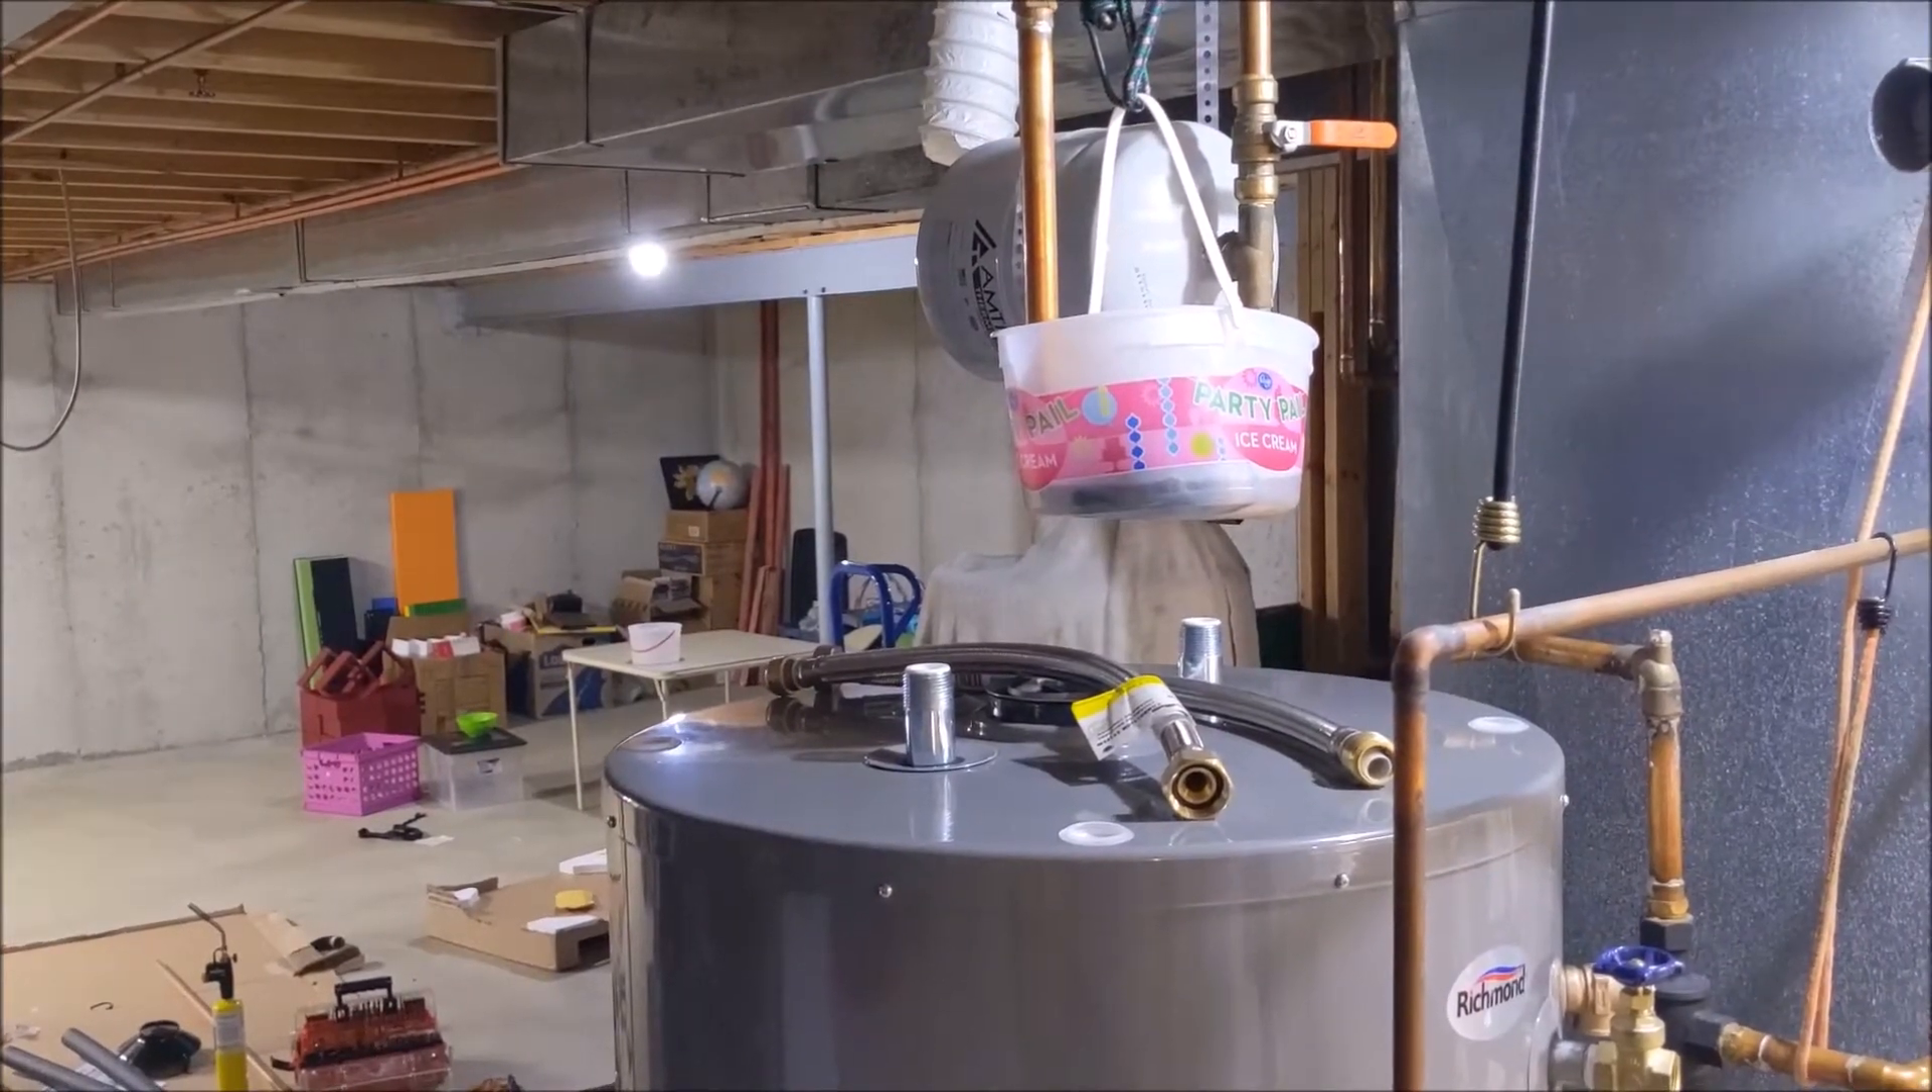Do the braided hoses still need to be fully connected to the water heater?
Yes.